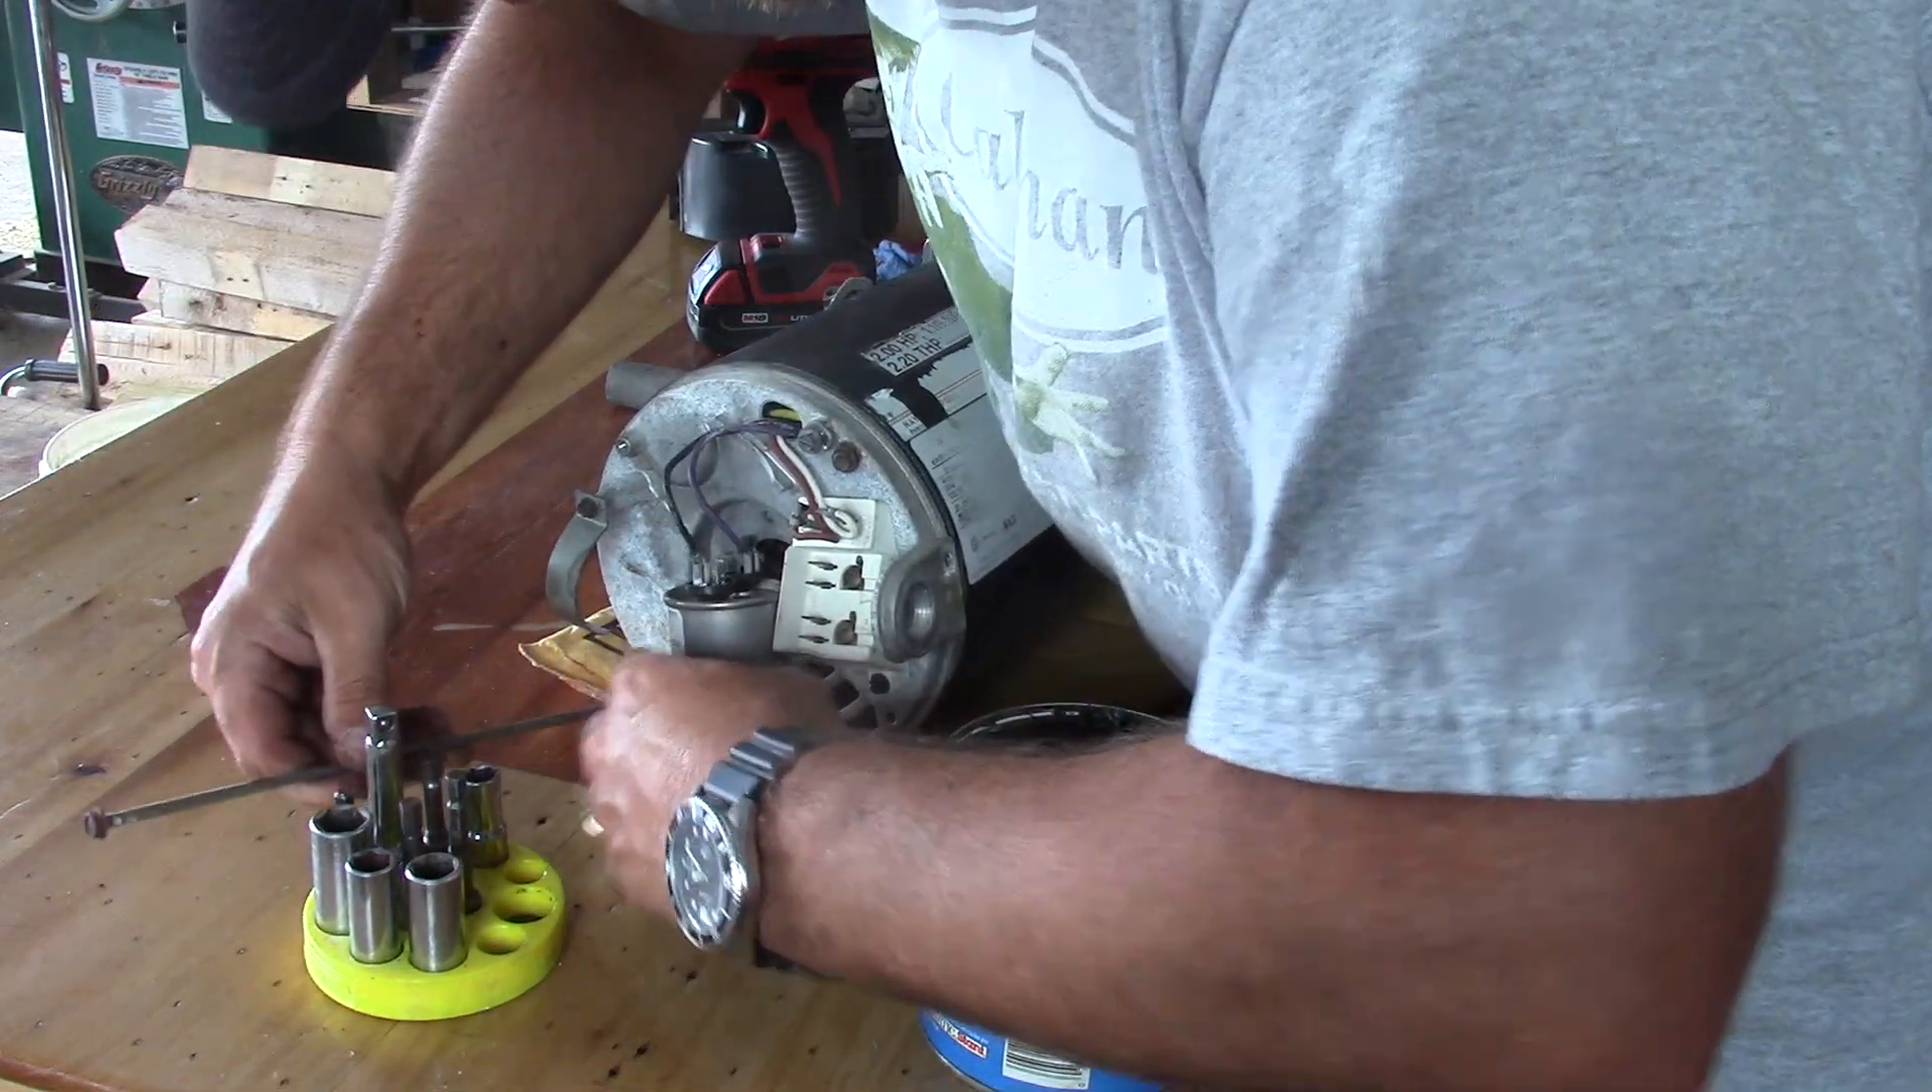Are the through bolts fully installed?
No.